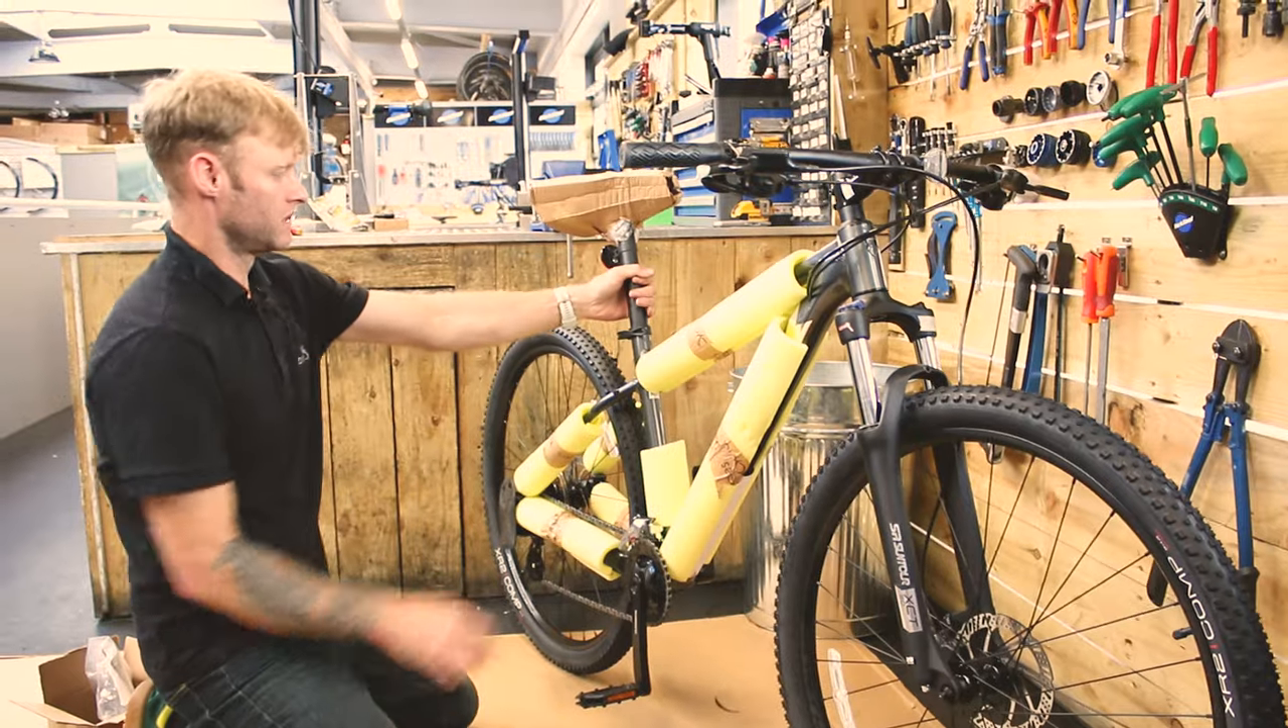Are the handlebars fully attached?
Yes.